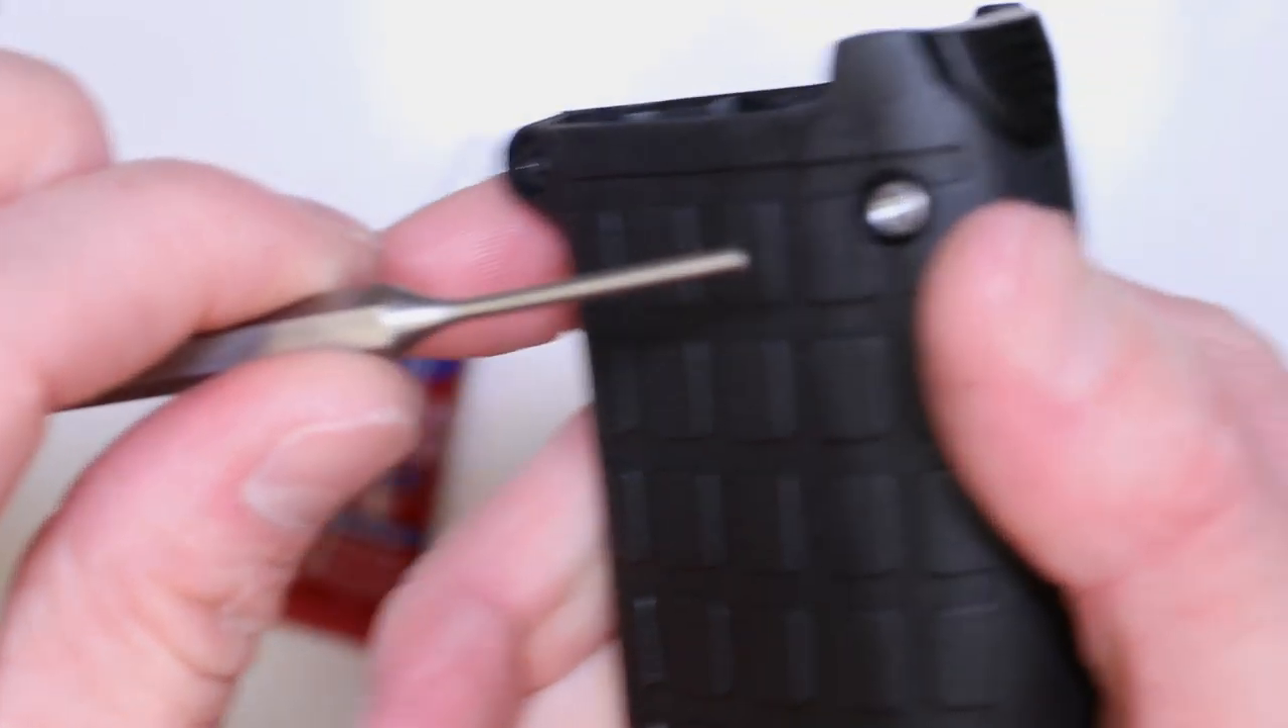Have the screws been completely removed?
No.